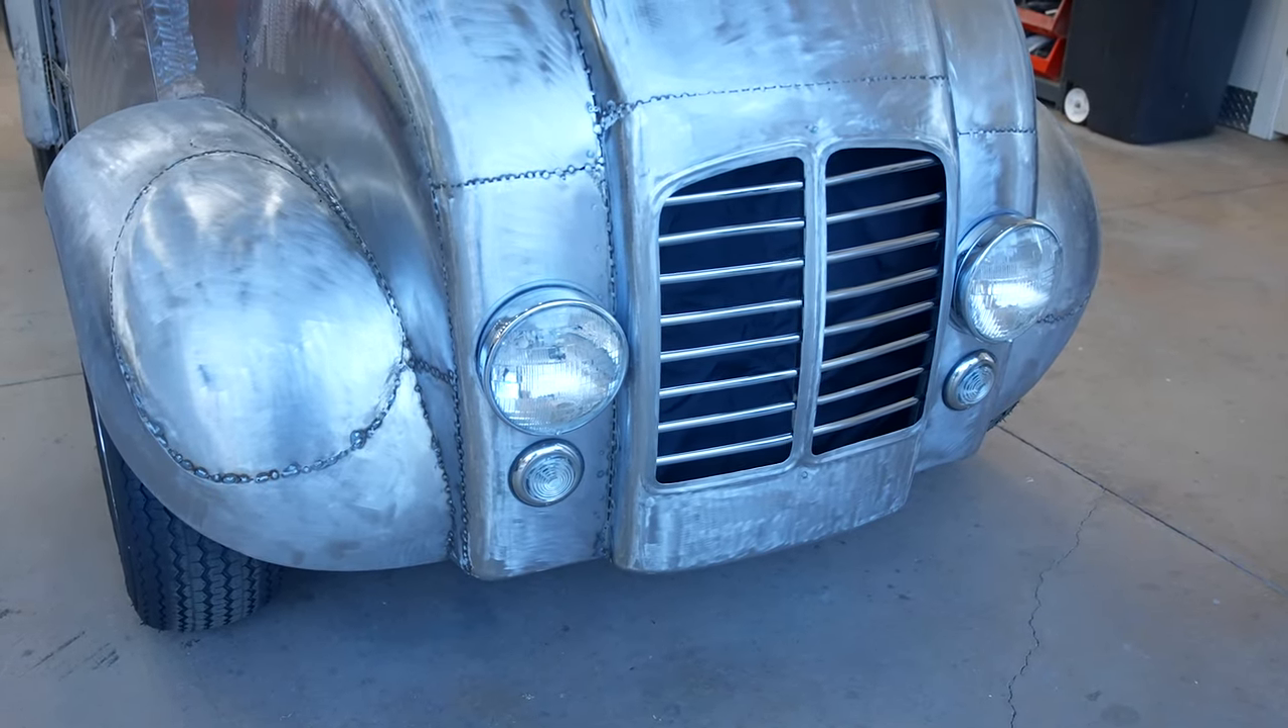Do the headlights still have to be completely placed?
No.